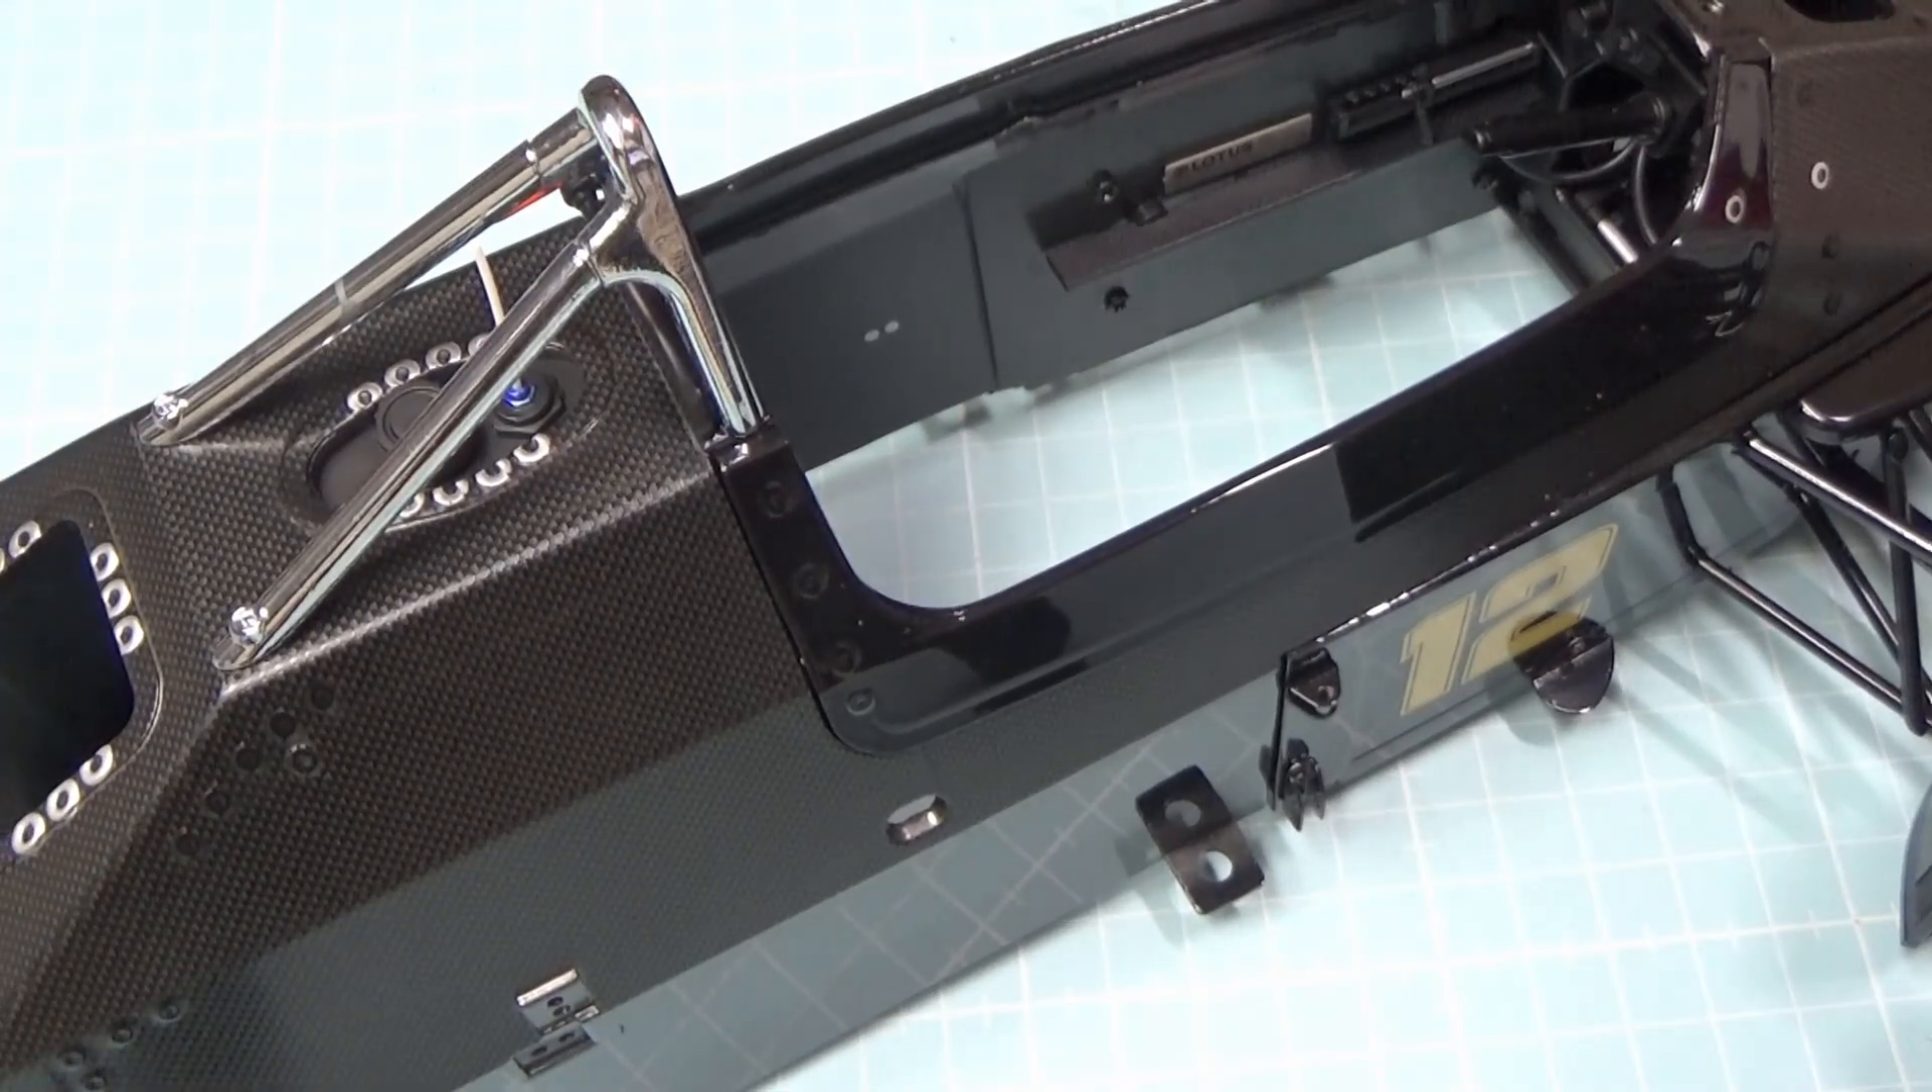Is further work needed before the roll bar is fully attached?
No.